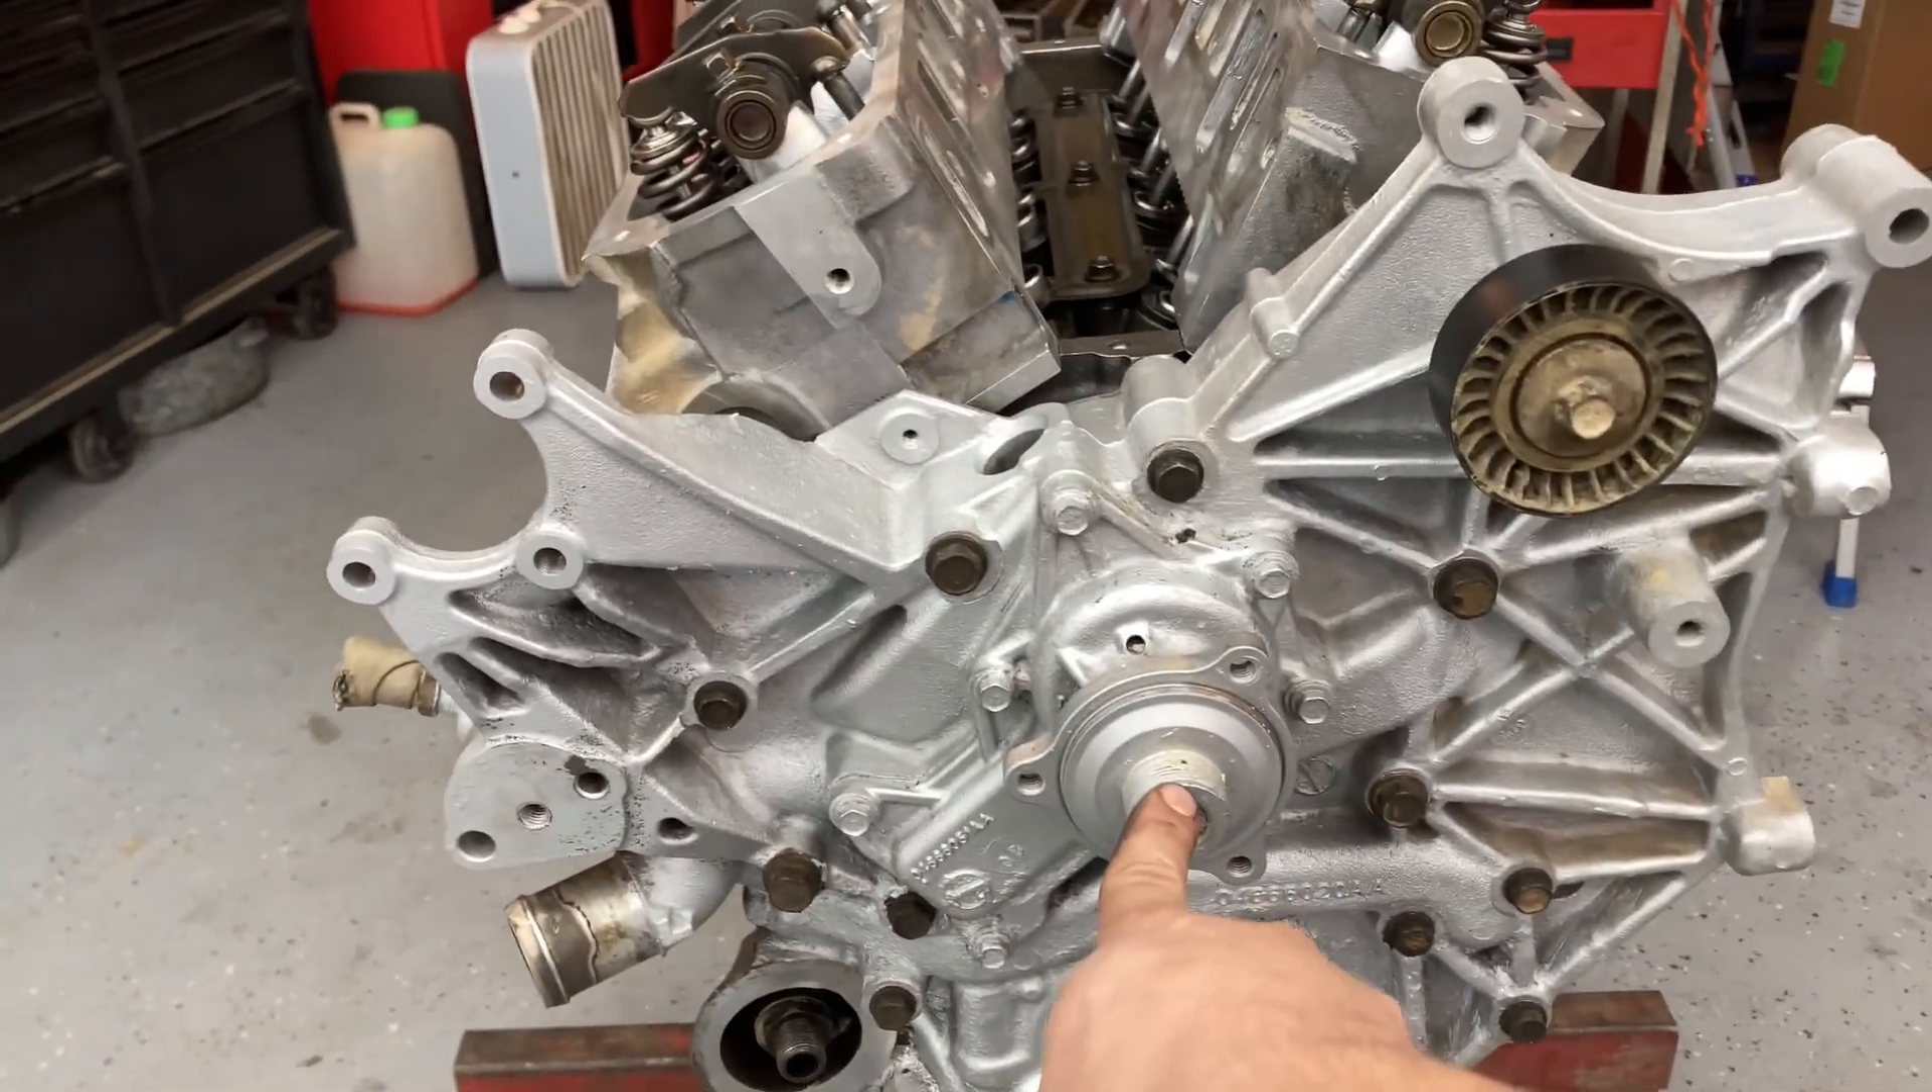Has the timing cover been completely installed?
Yes.